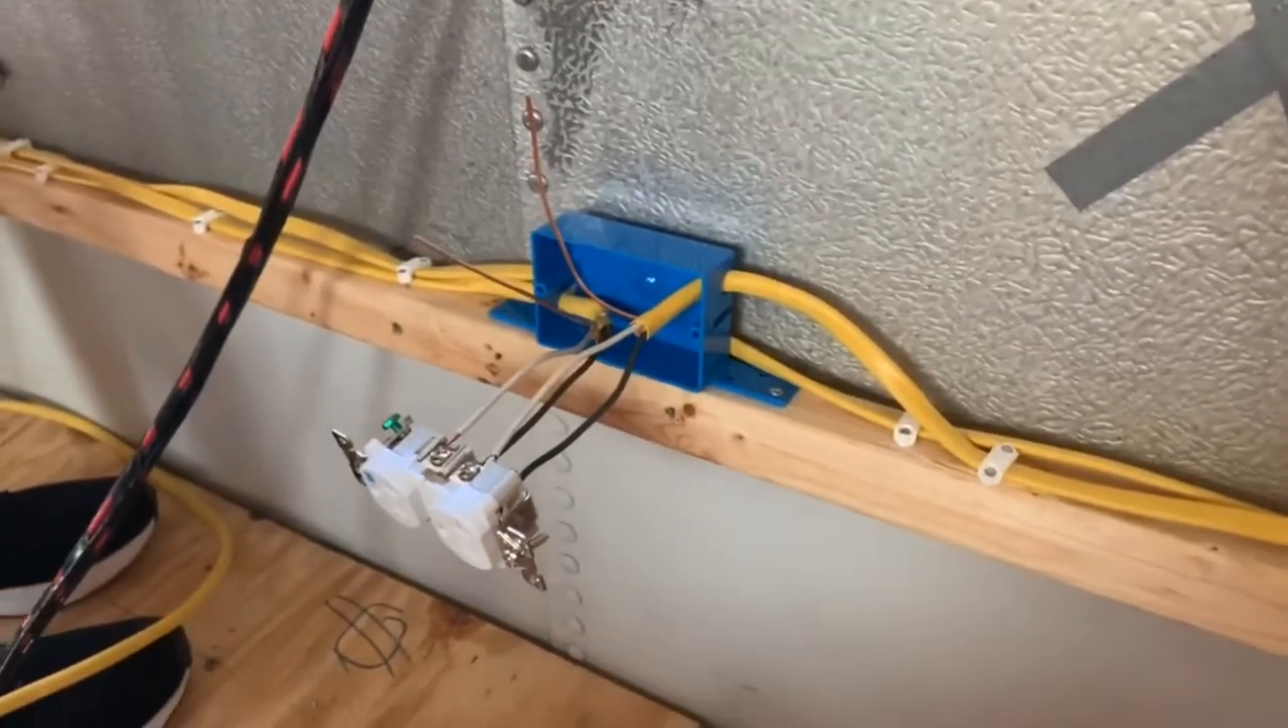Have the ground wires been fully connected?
No.